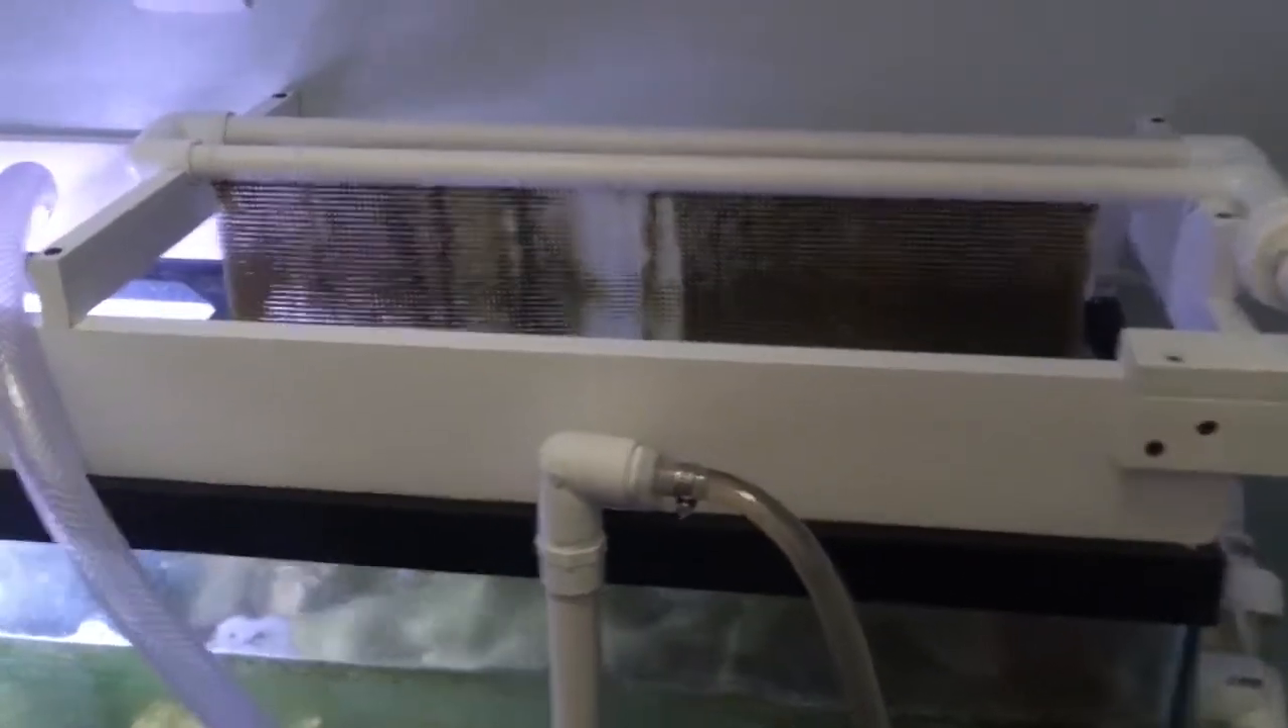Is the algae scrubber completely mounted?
Yes.